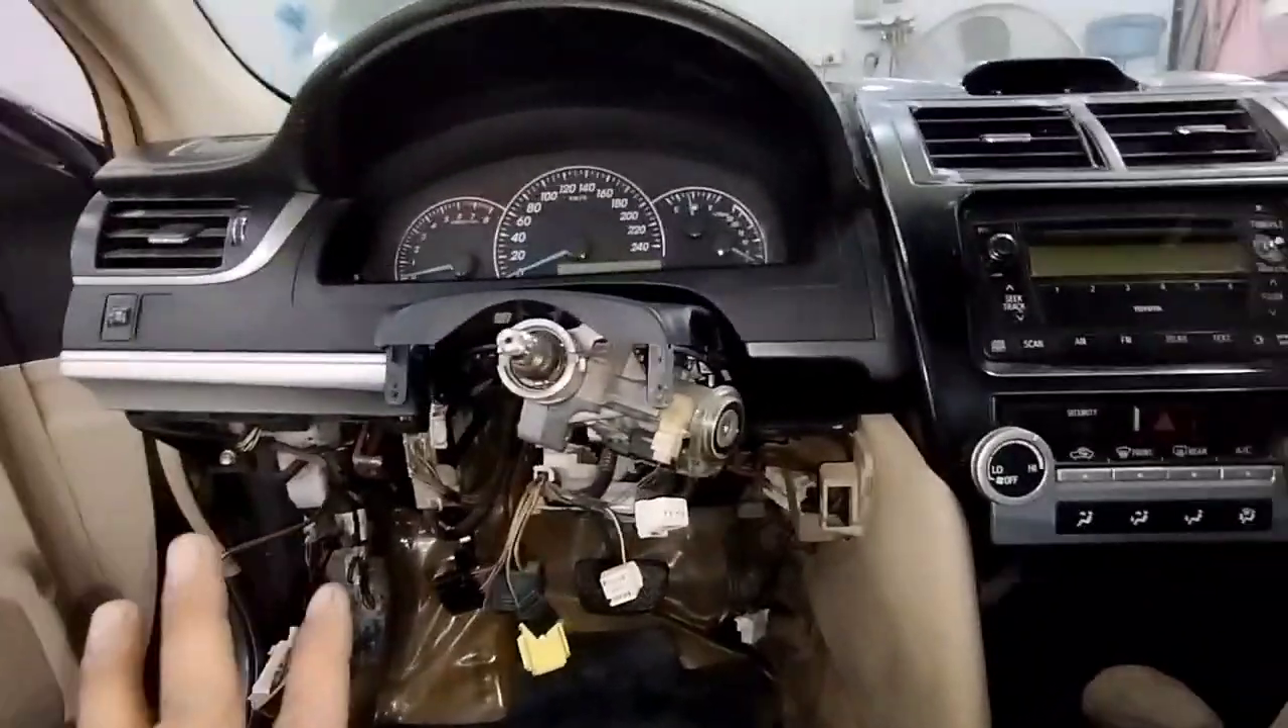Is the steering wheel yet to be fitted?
Yes.